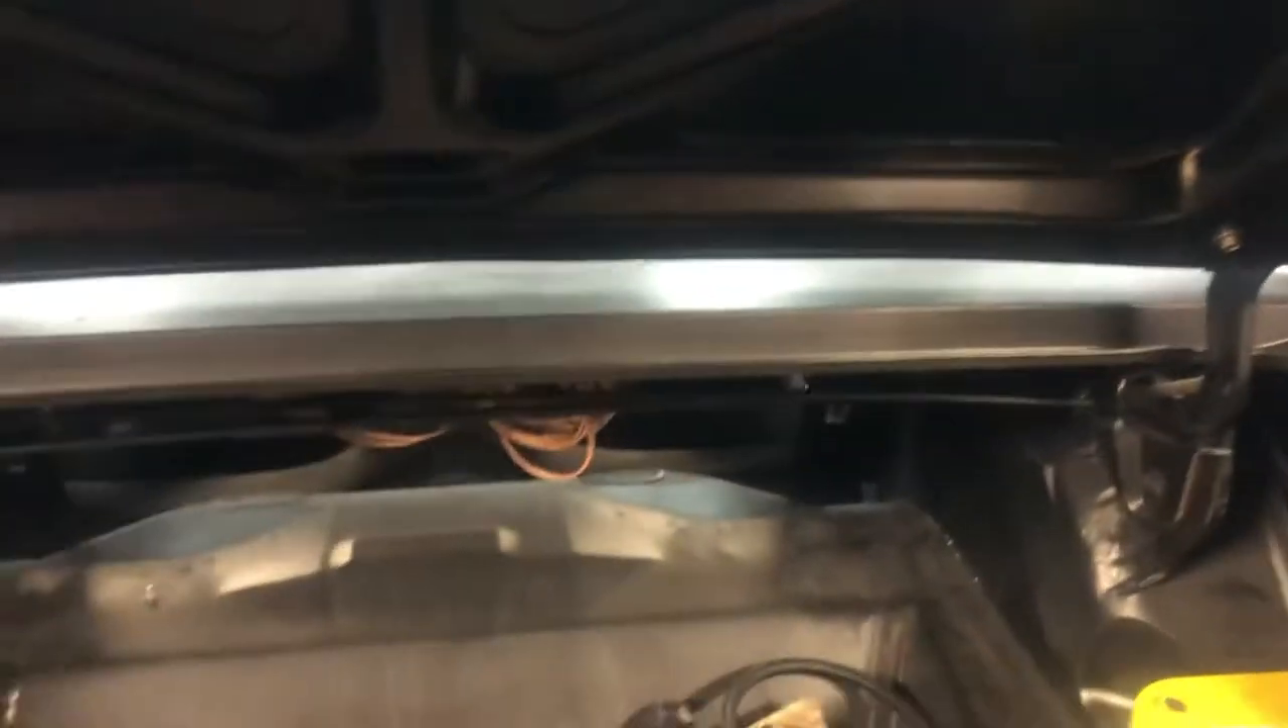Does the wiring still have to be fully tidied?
Yes.